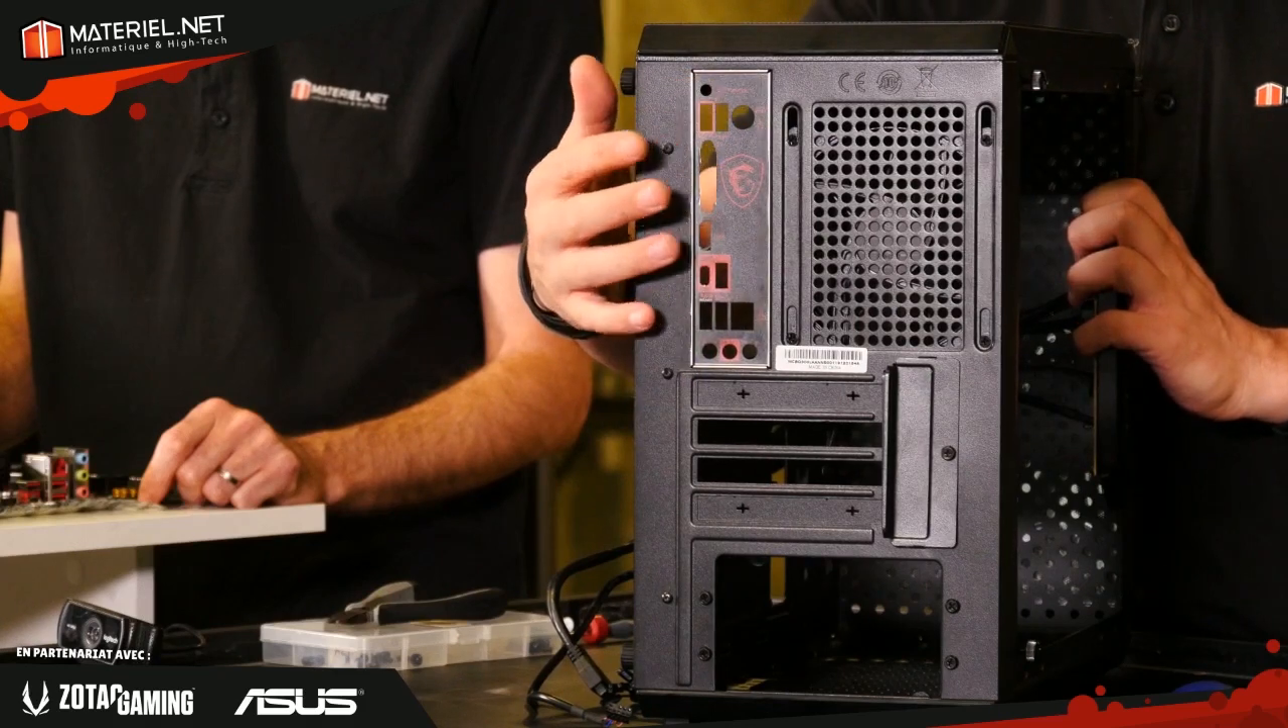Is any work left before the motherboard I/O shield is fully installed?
No.